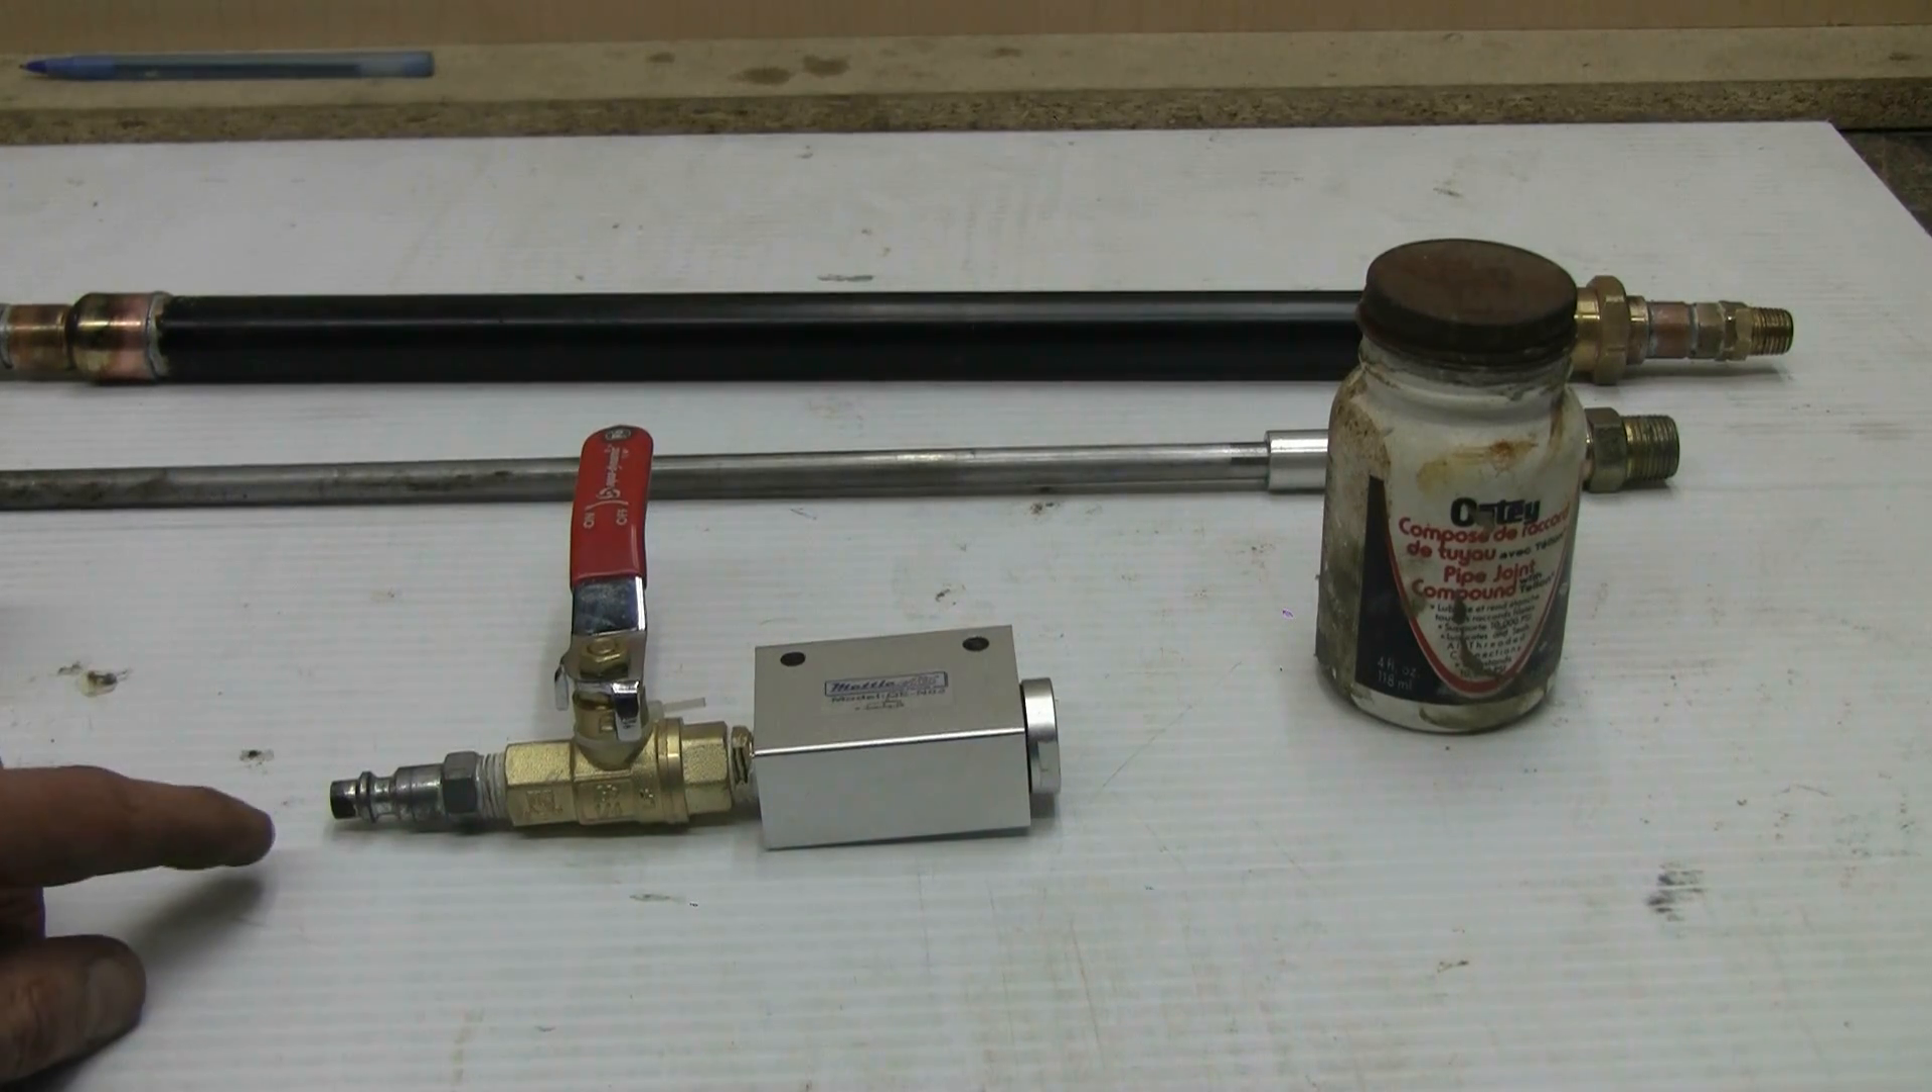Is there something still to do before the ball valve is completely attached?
No.